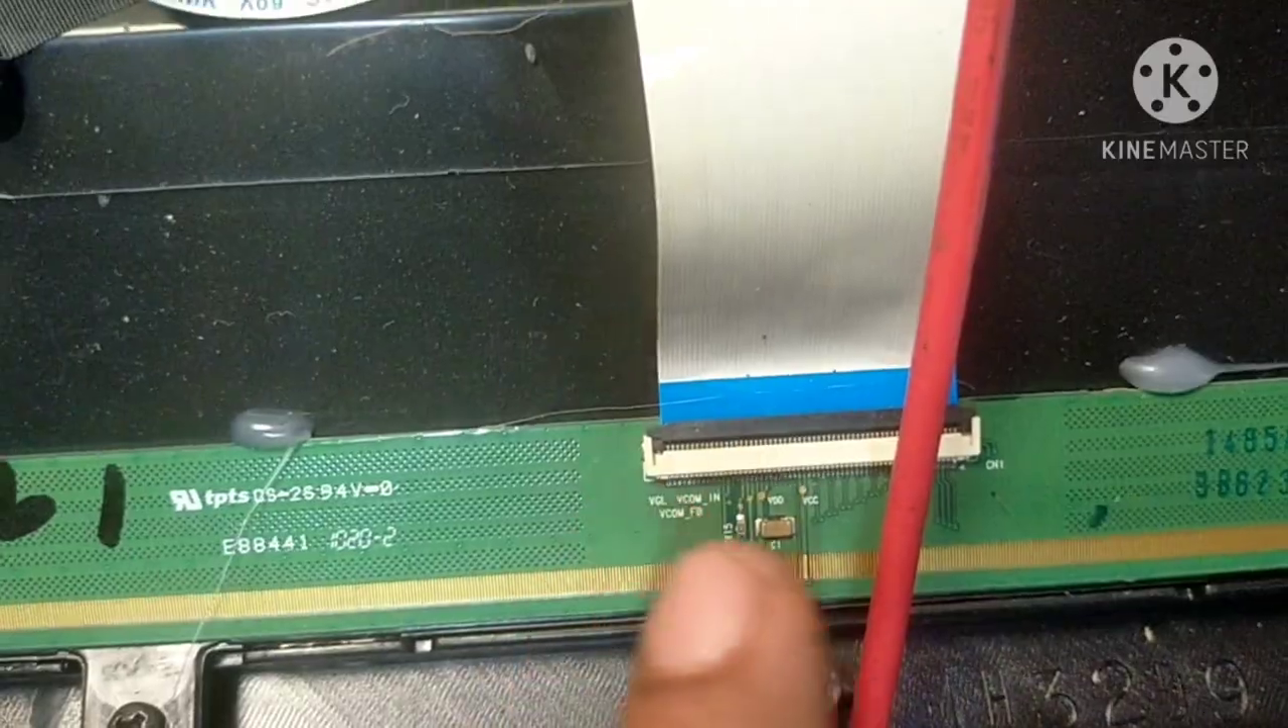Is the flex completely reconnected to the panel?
Yes.